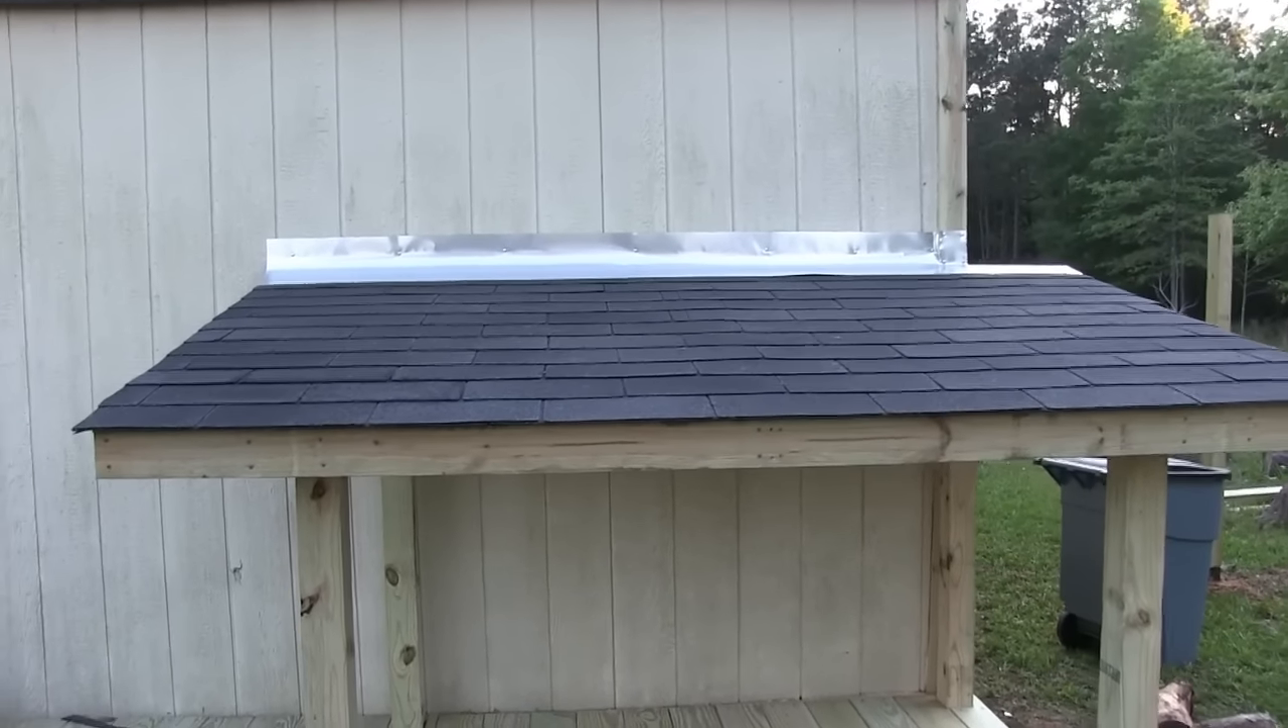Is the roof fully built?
Yes.